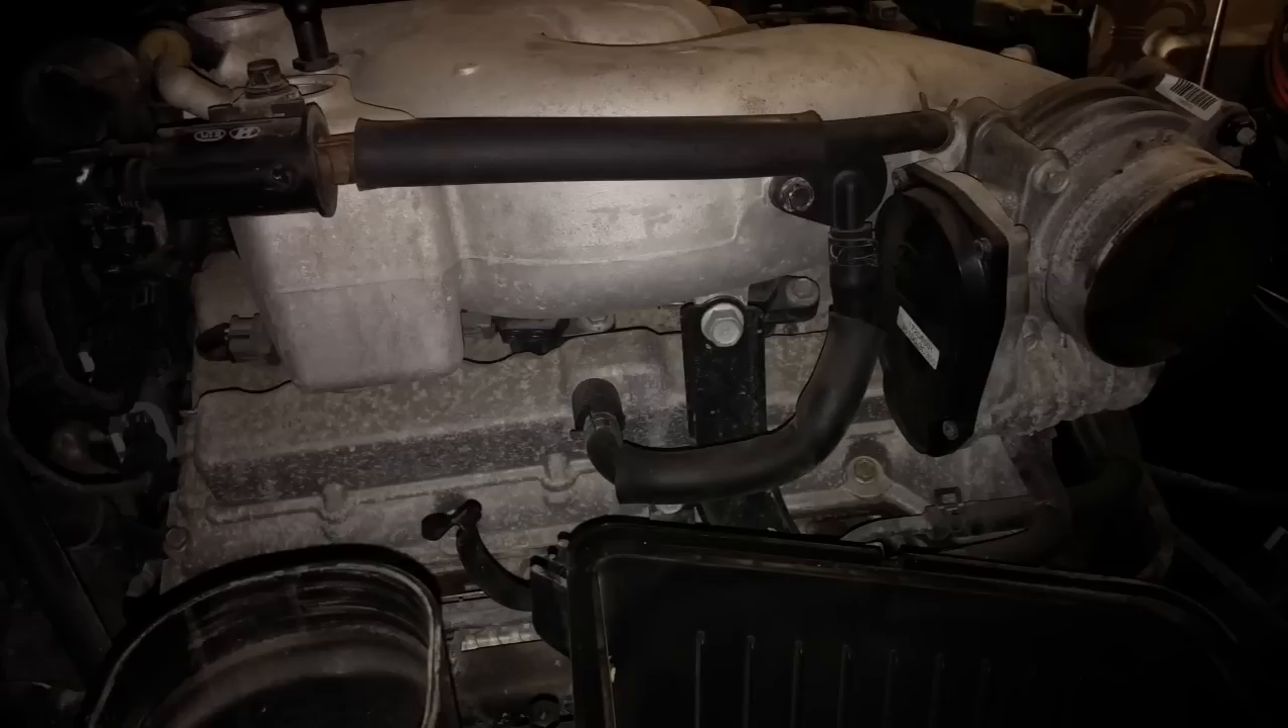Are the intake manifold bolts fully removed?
No.